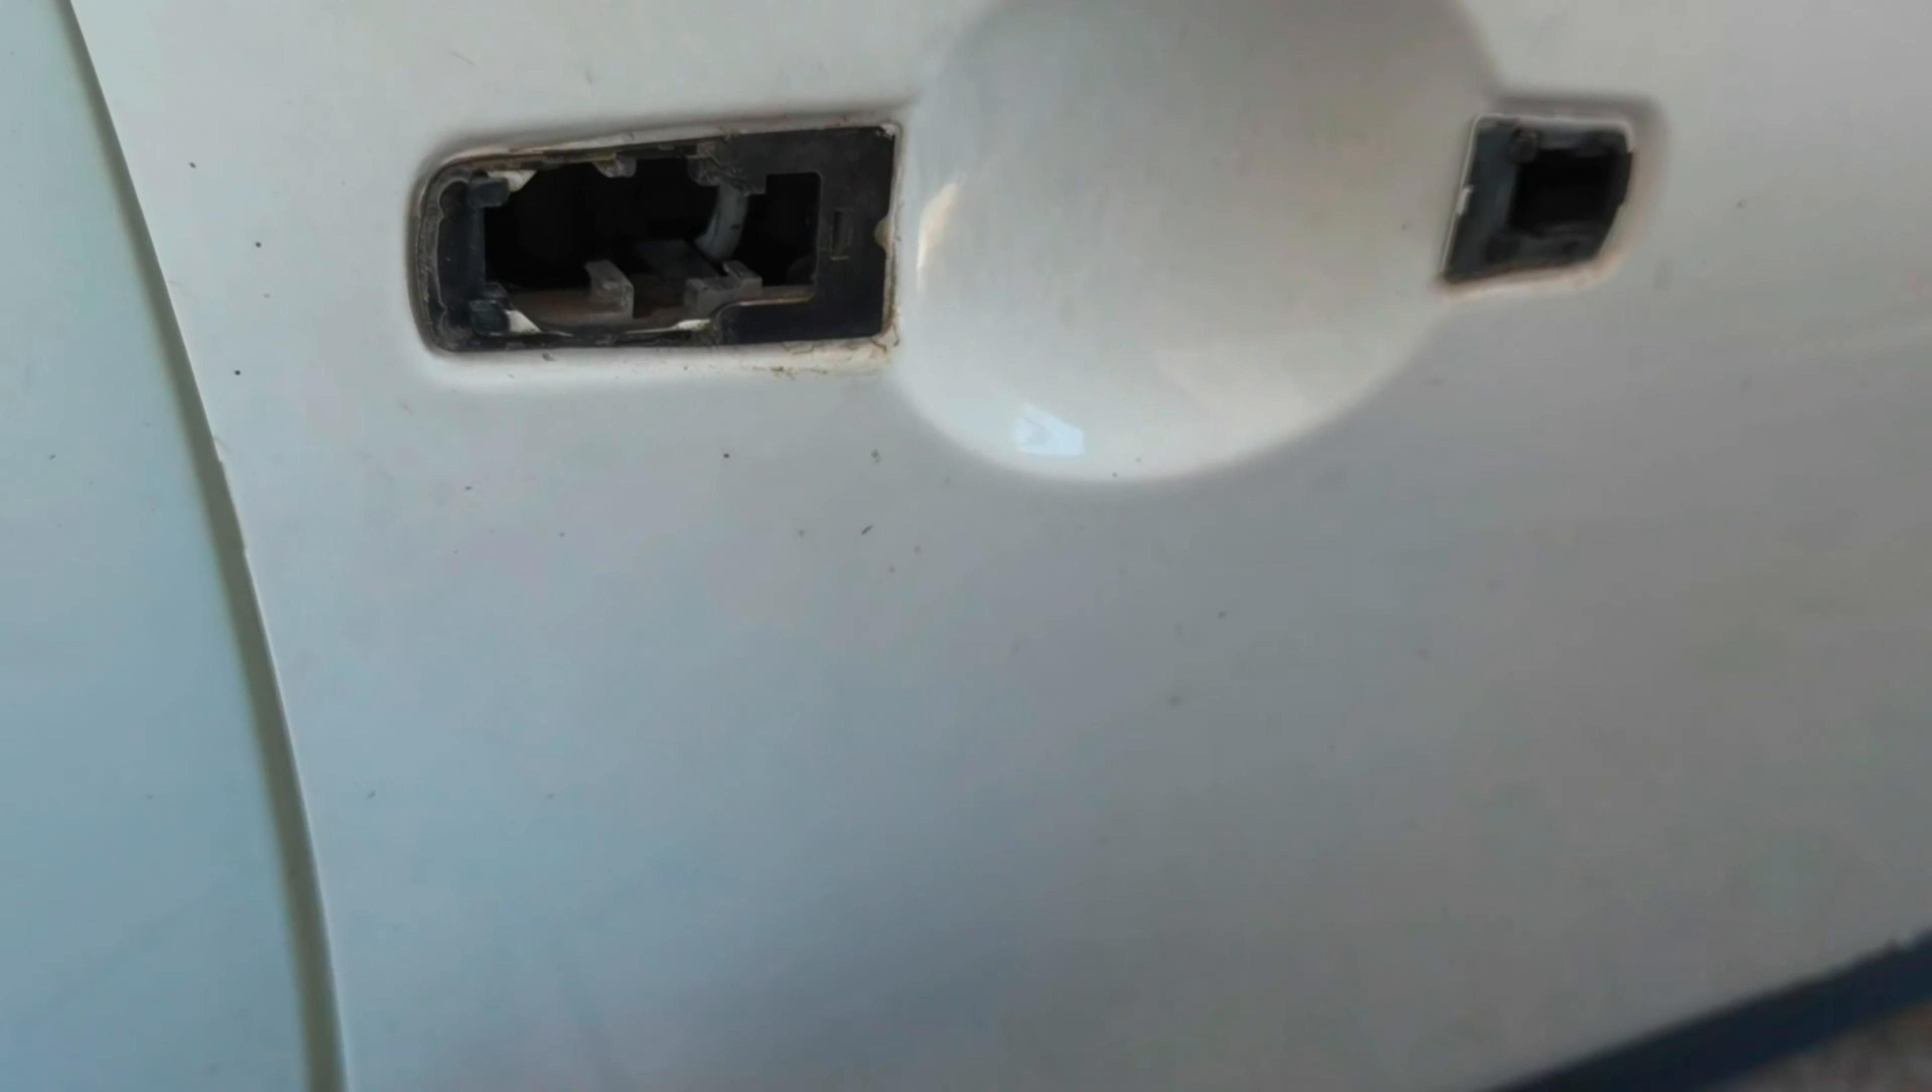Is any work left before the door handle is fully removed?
No.